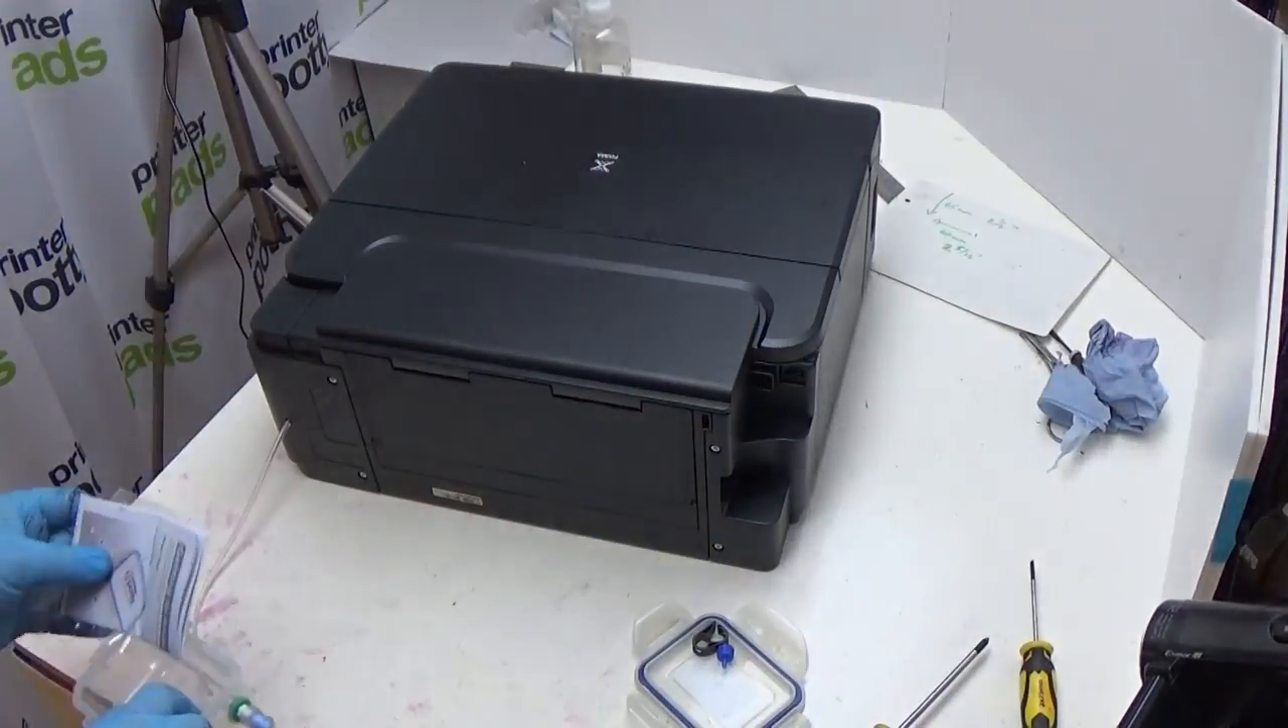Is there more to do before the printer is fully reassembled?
No.